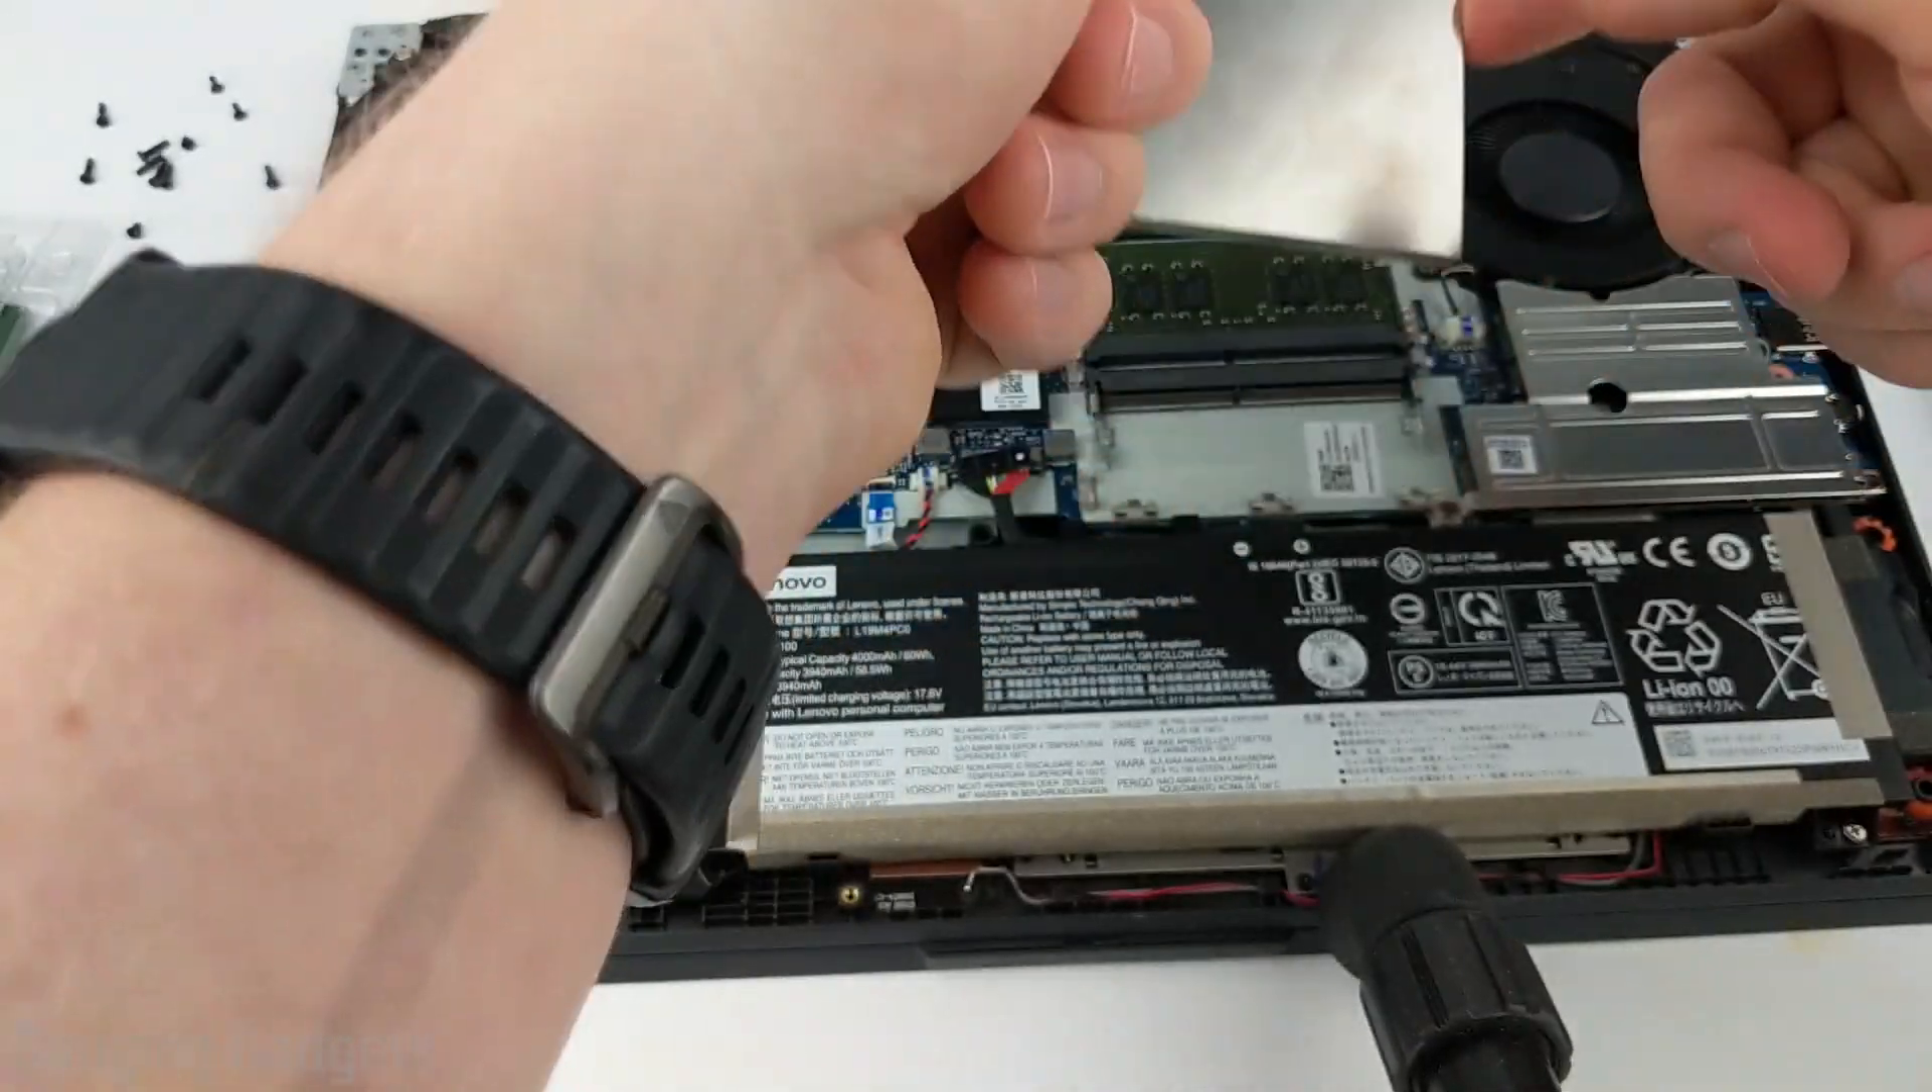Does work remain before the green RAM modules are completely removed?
Yes.